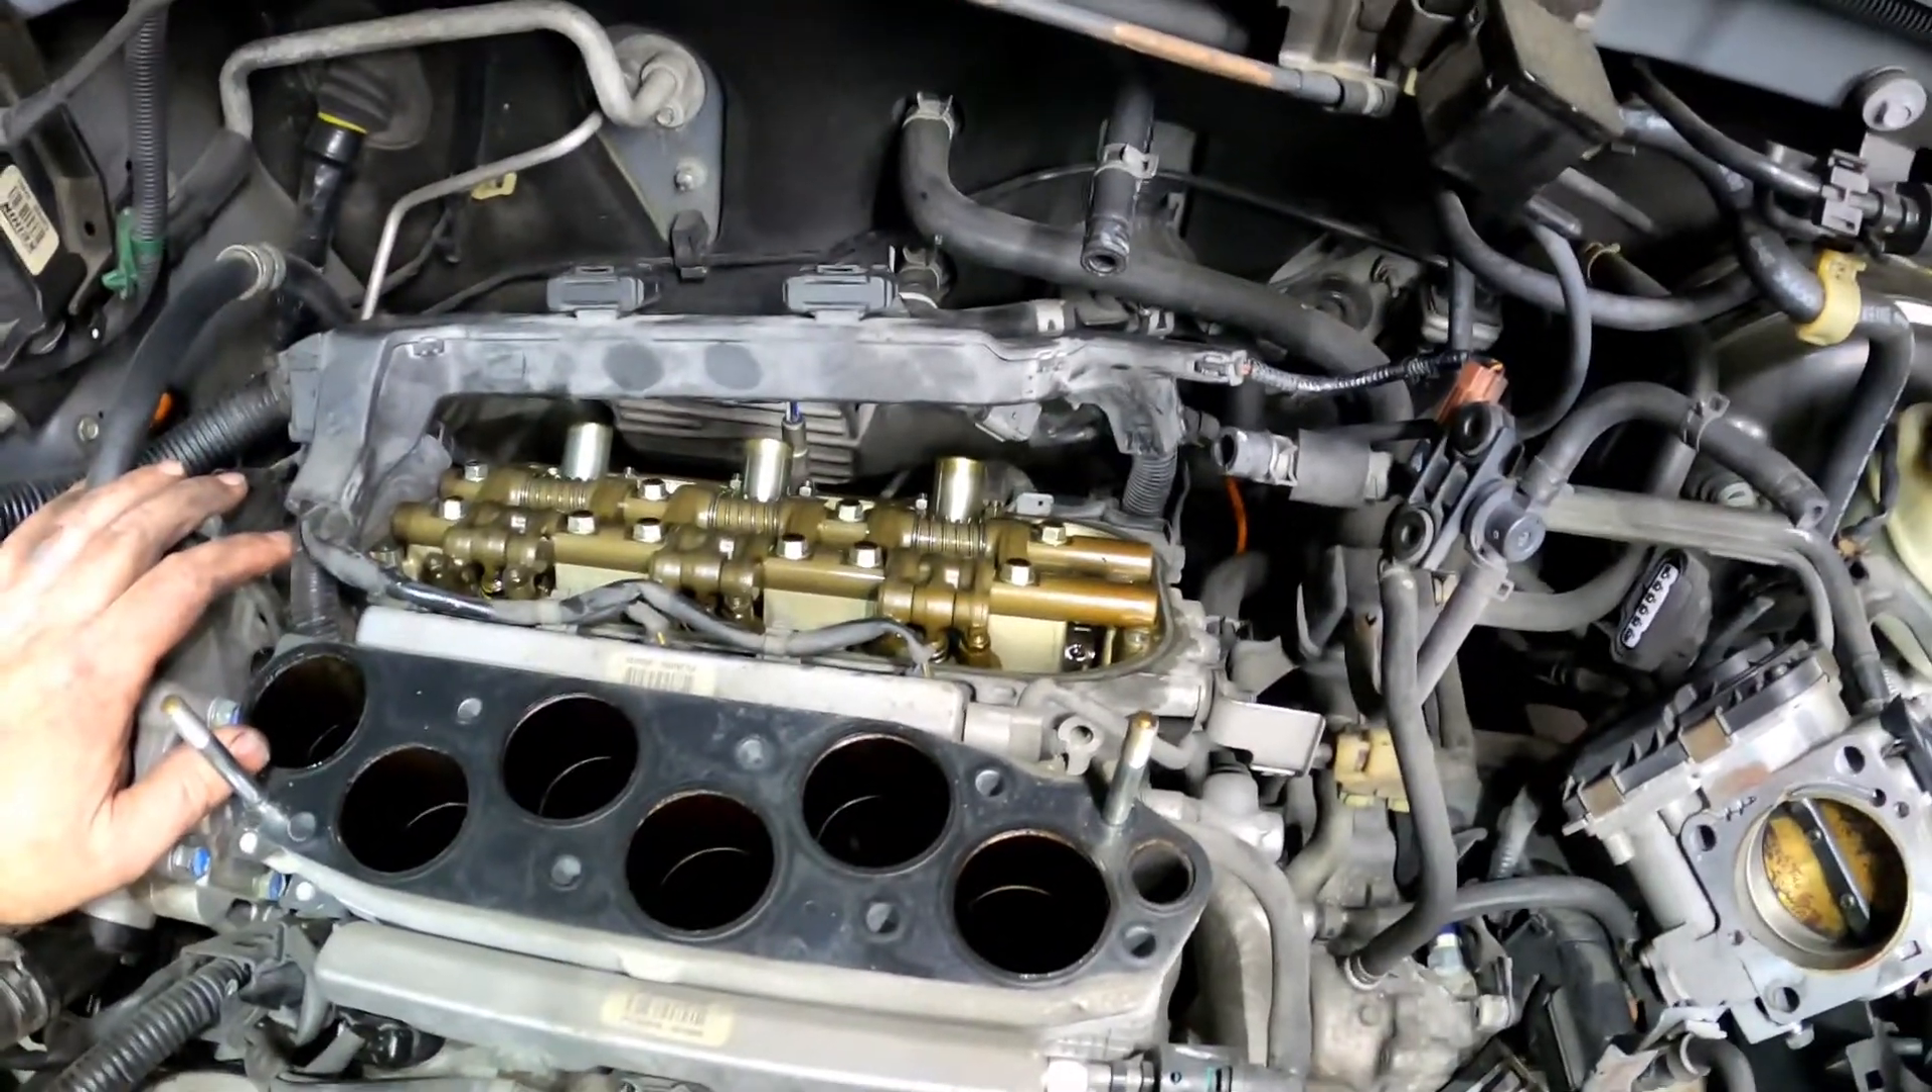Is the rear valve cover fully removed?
Yes.